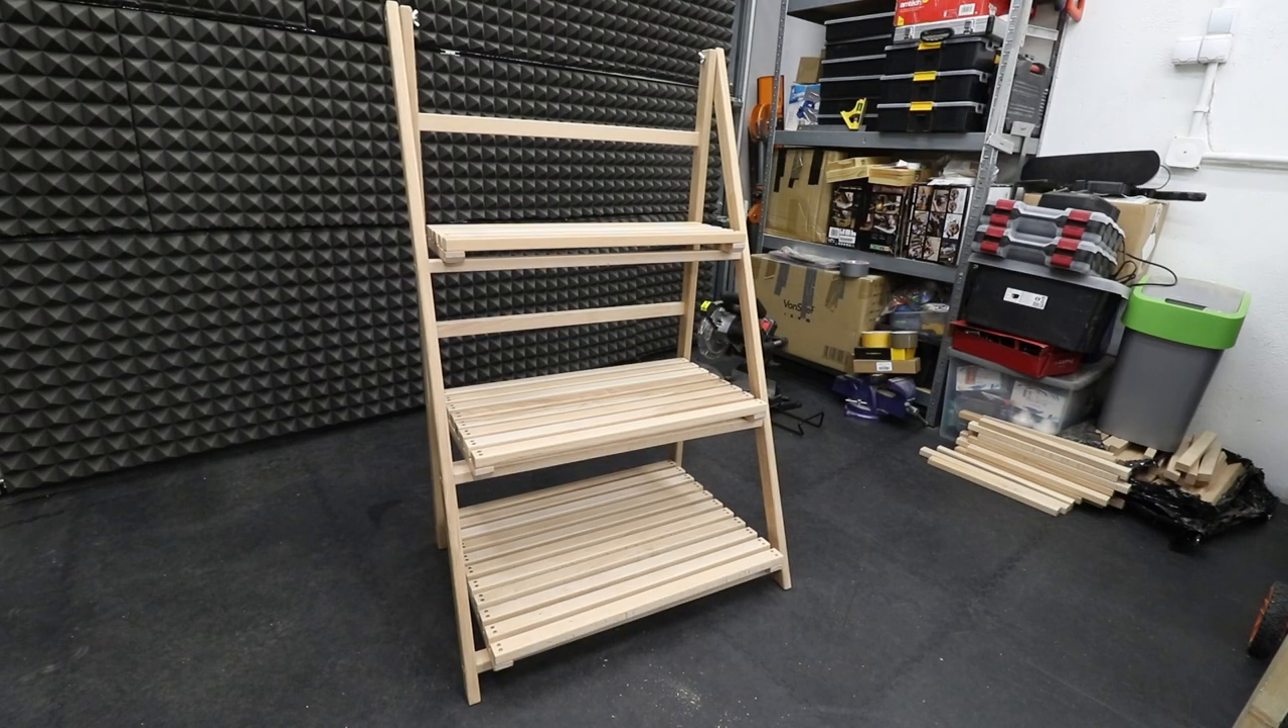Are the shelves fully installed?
Yes.